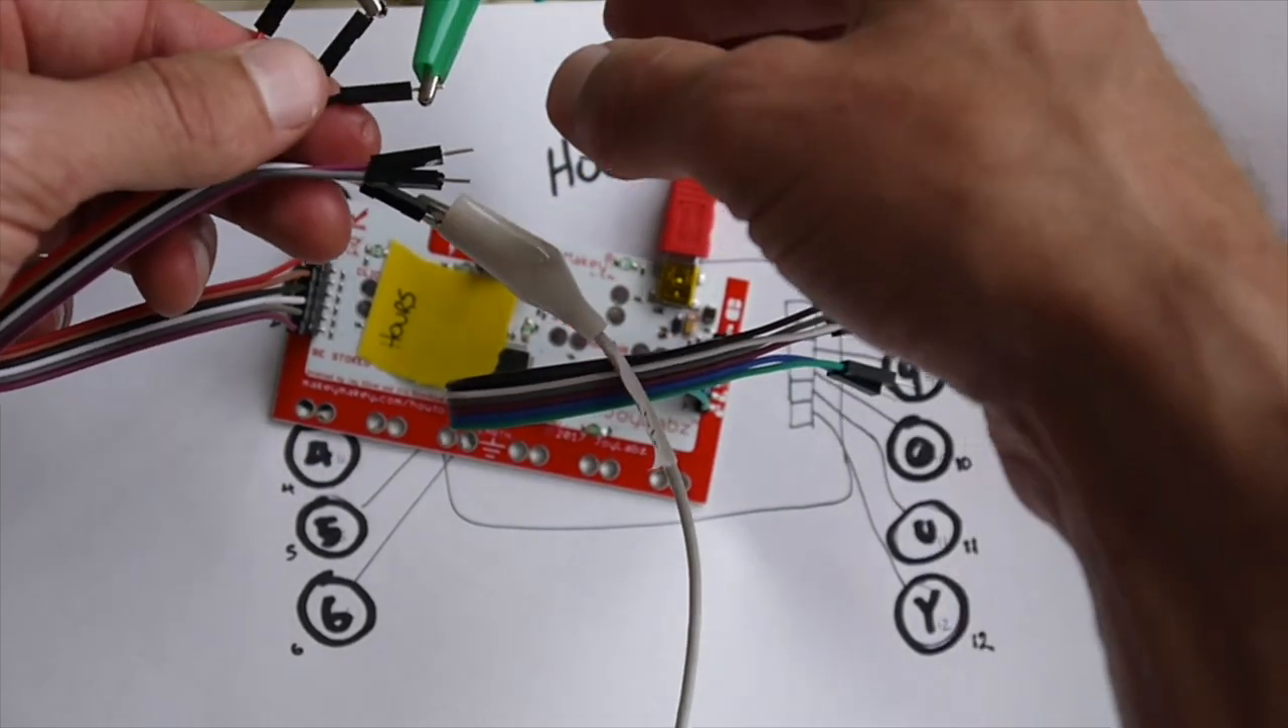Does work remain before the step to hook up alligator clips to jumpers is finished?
Yes.